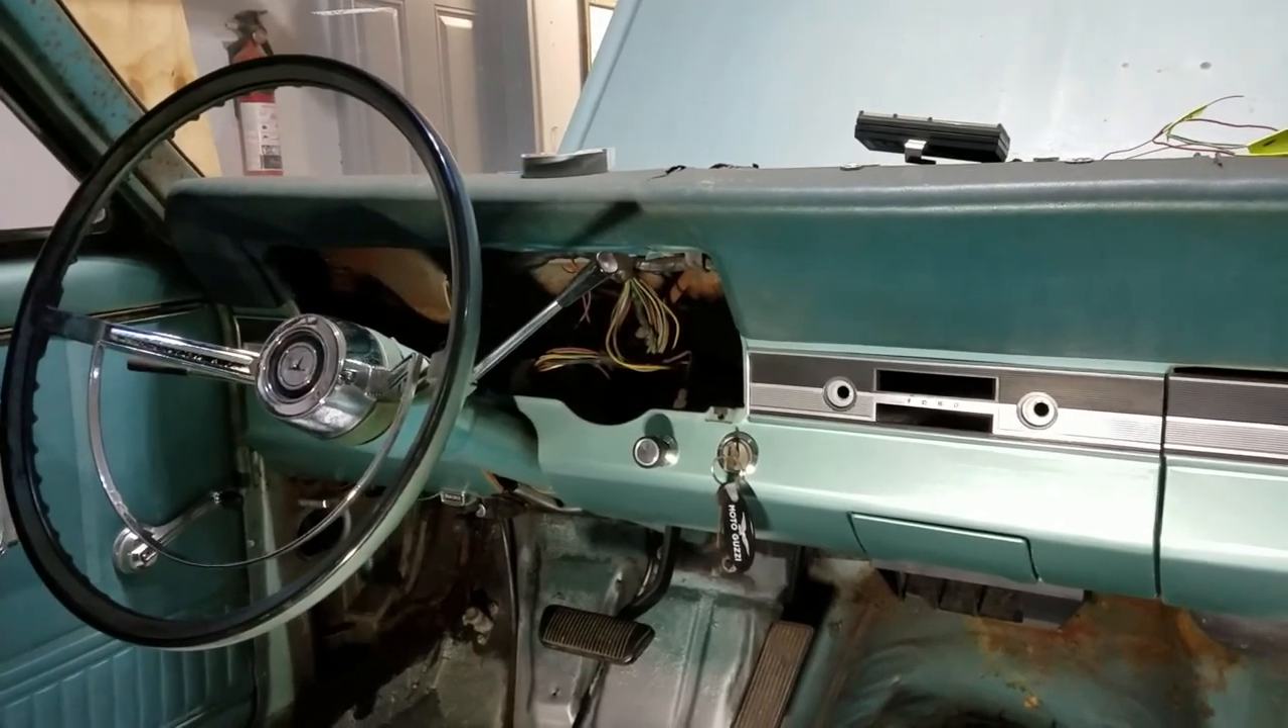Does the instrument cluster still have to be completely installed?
Yes.